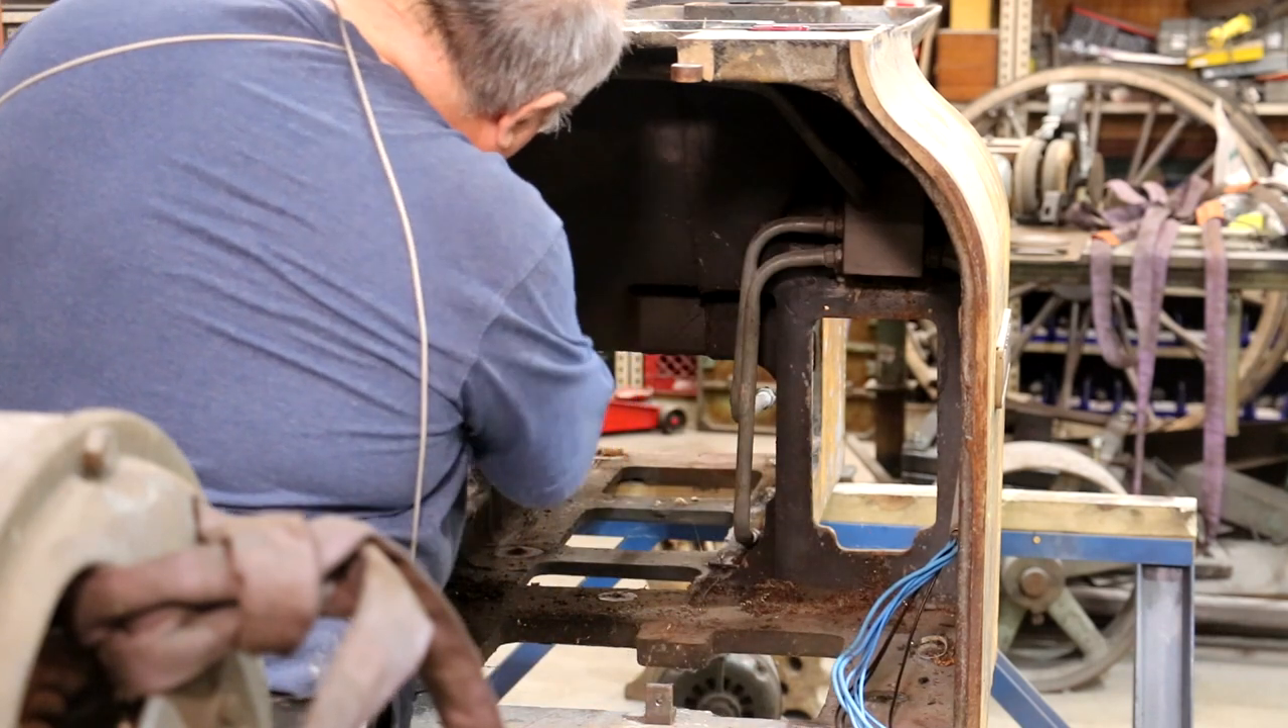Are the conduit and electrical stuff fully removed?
No.